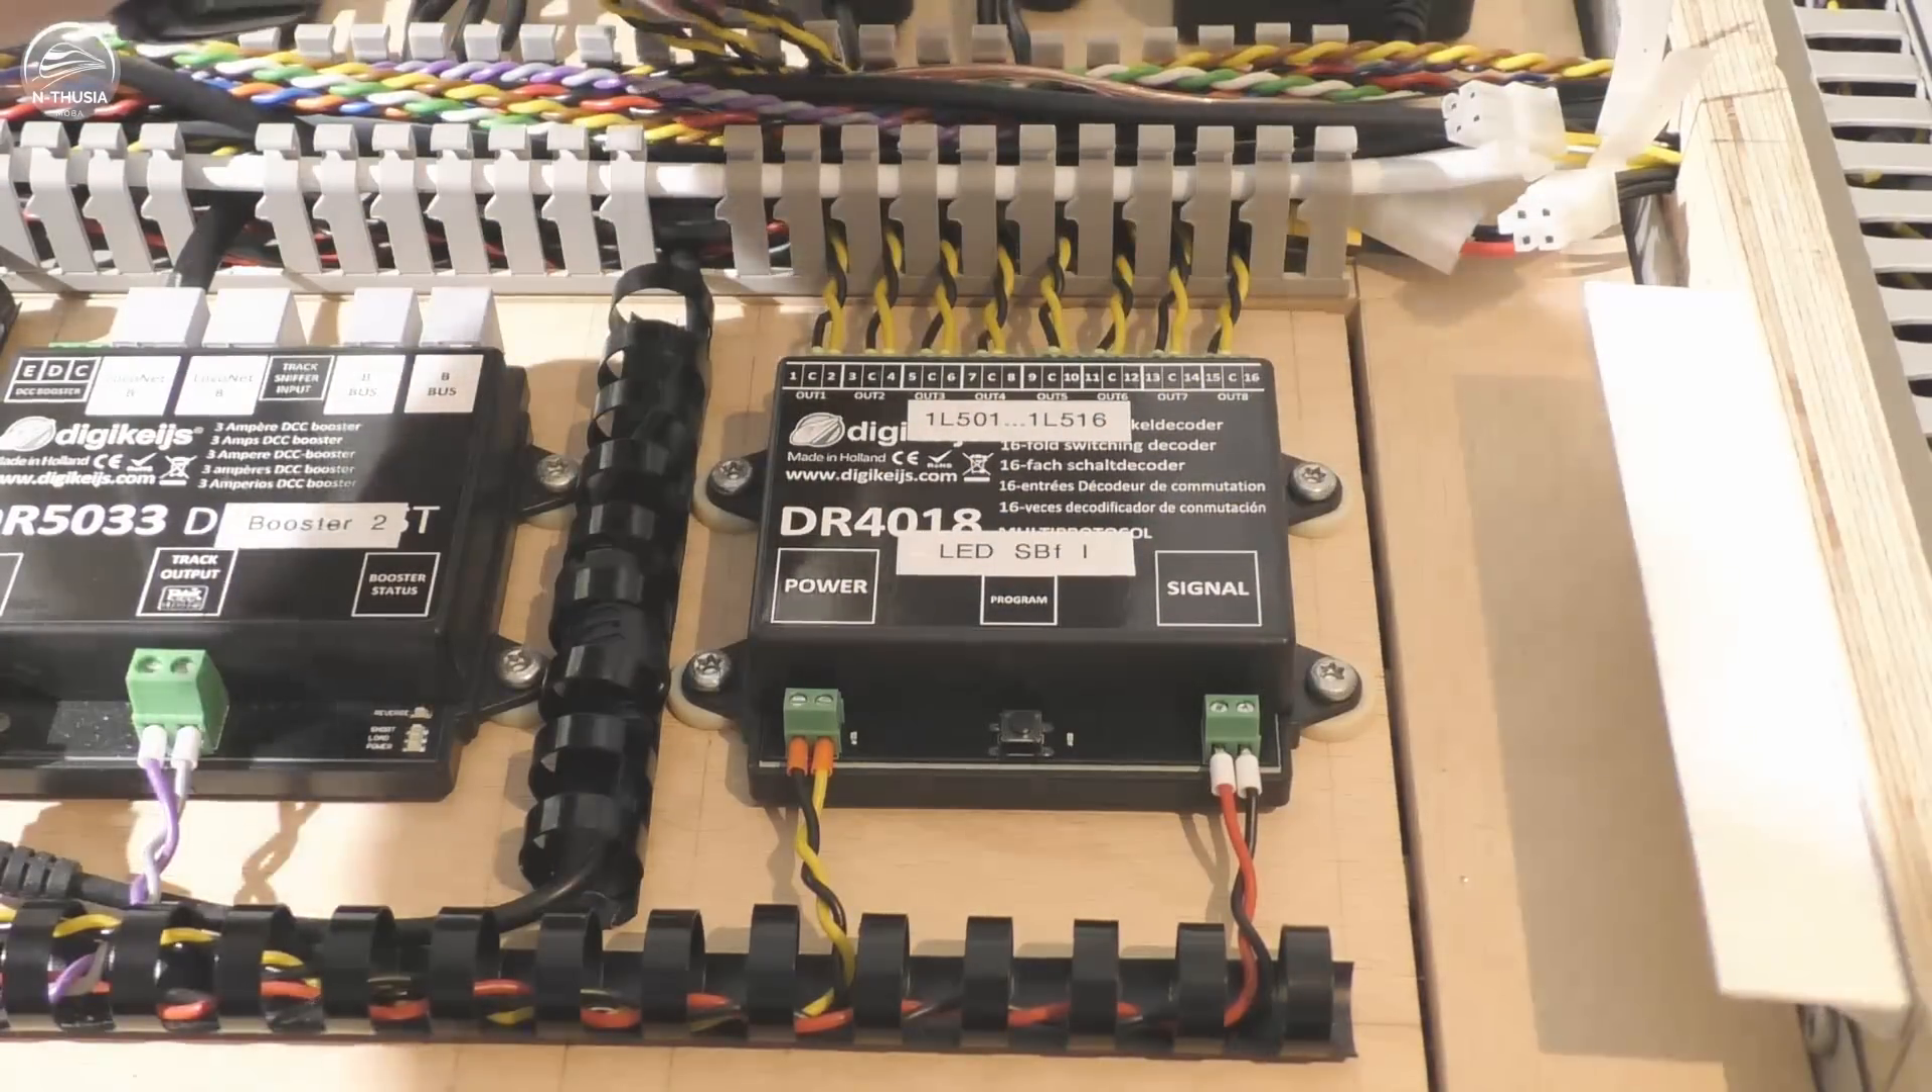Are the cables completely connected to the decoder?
Yes.